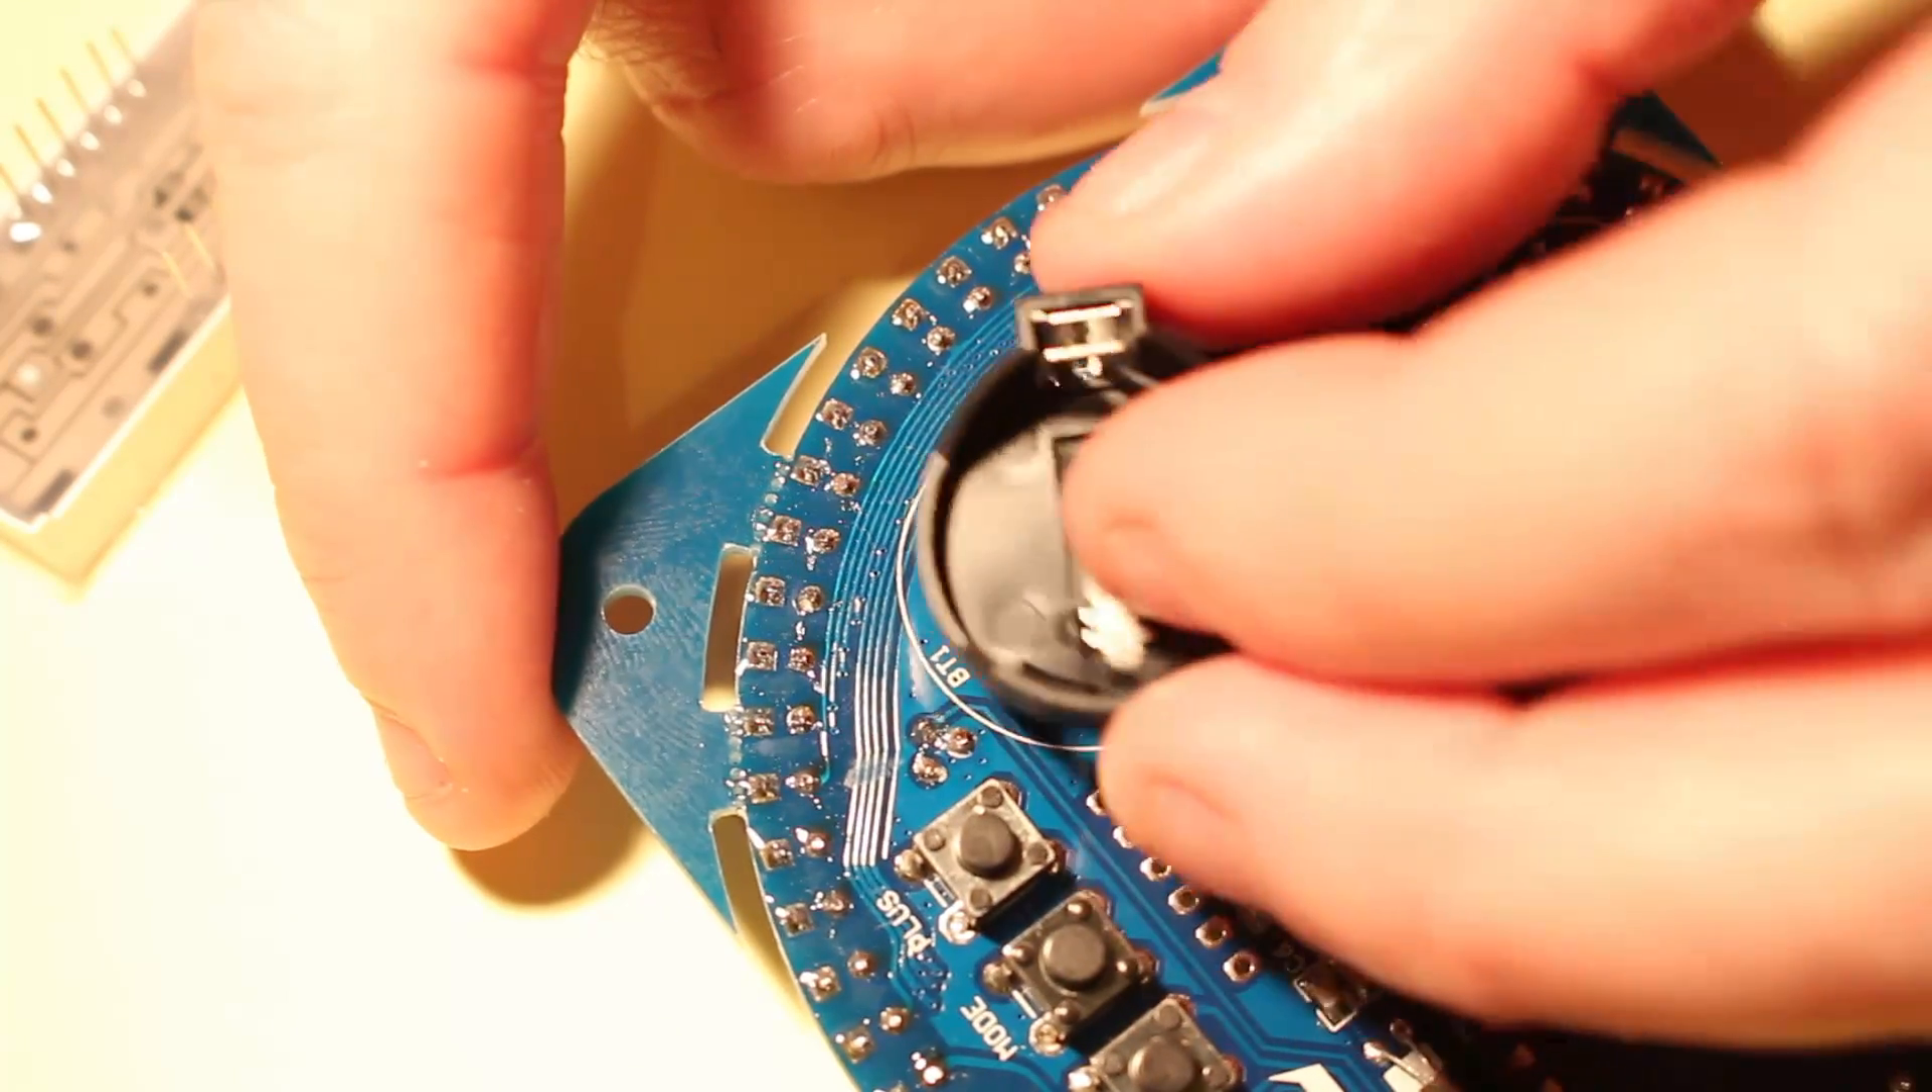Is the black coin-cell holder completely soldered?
No.